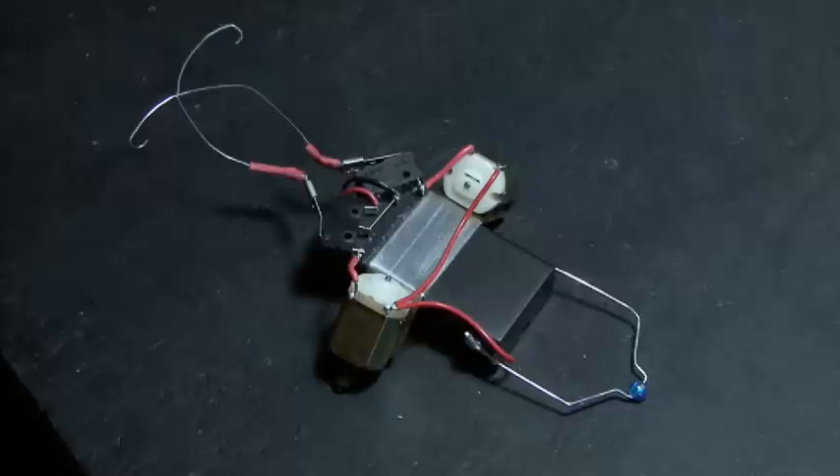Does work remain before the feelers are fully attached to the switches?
No.